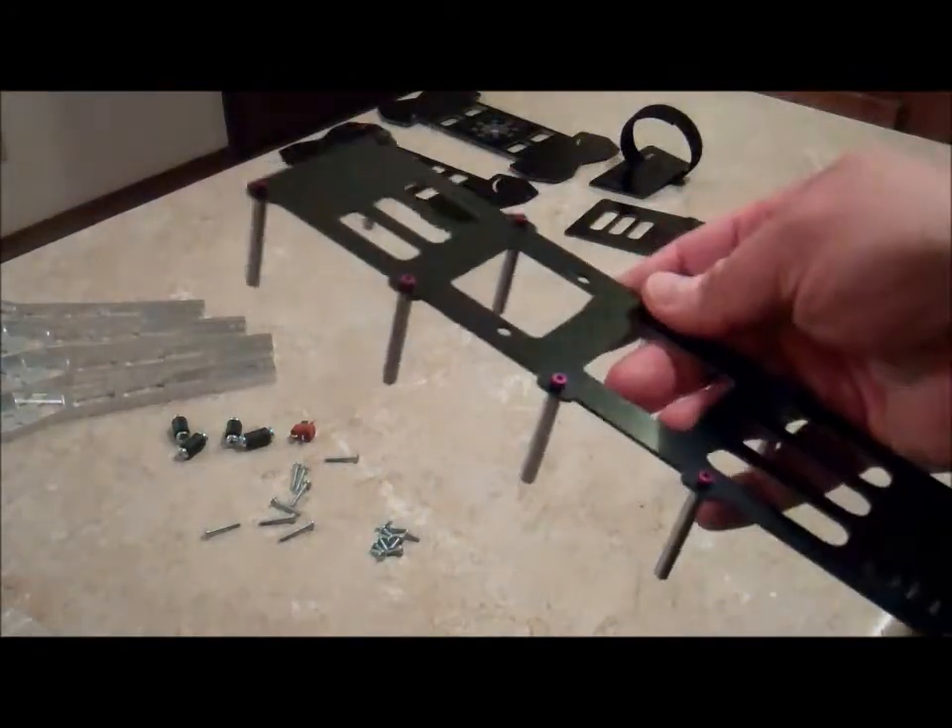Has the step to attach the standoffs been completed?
Yes.